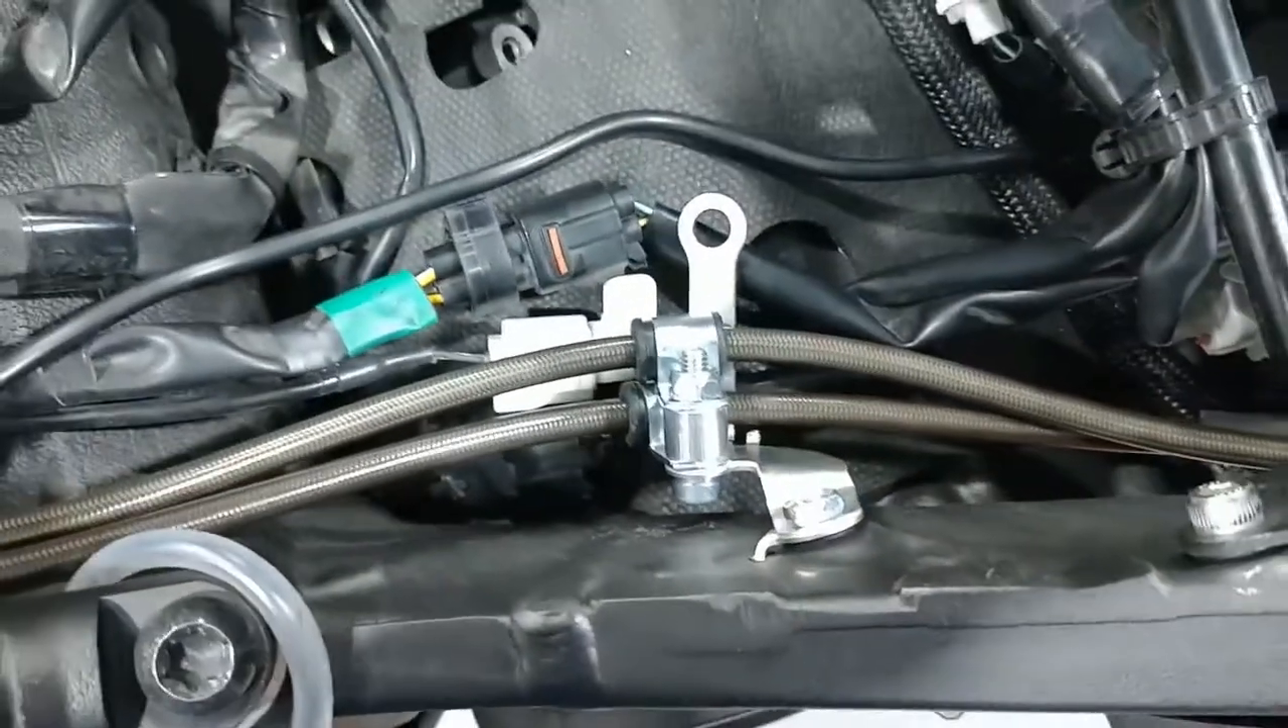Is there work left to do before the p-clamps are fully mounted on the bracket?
No.